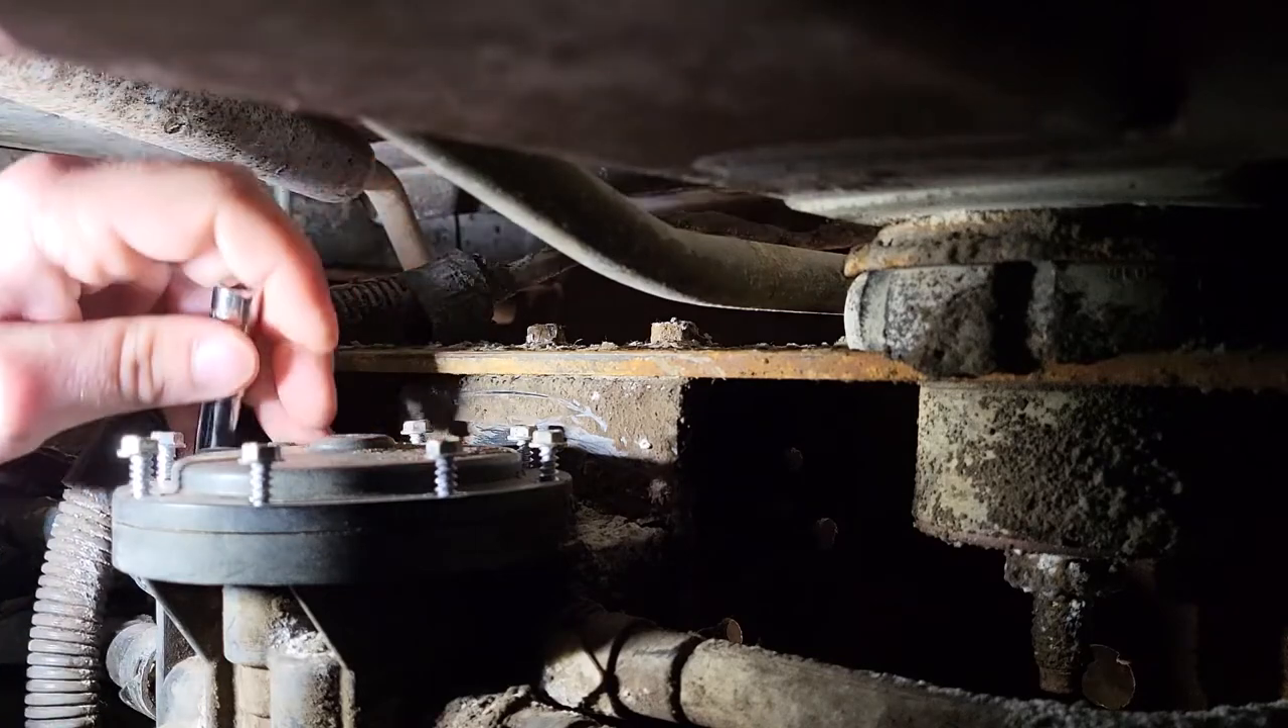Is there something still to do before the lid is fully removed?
Yes.